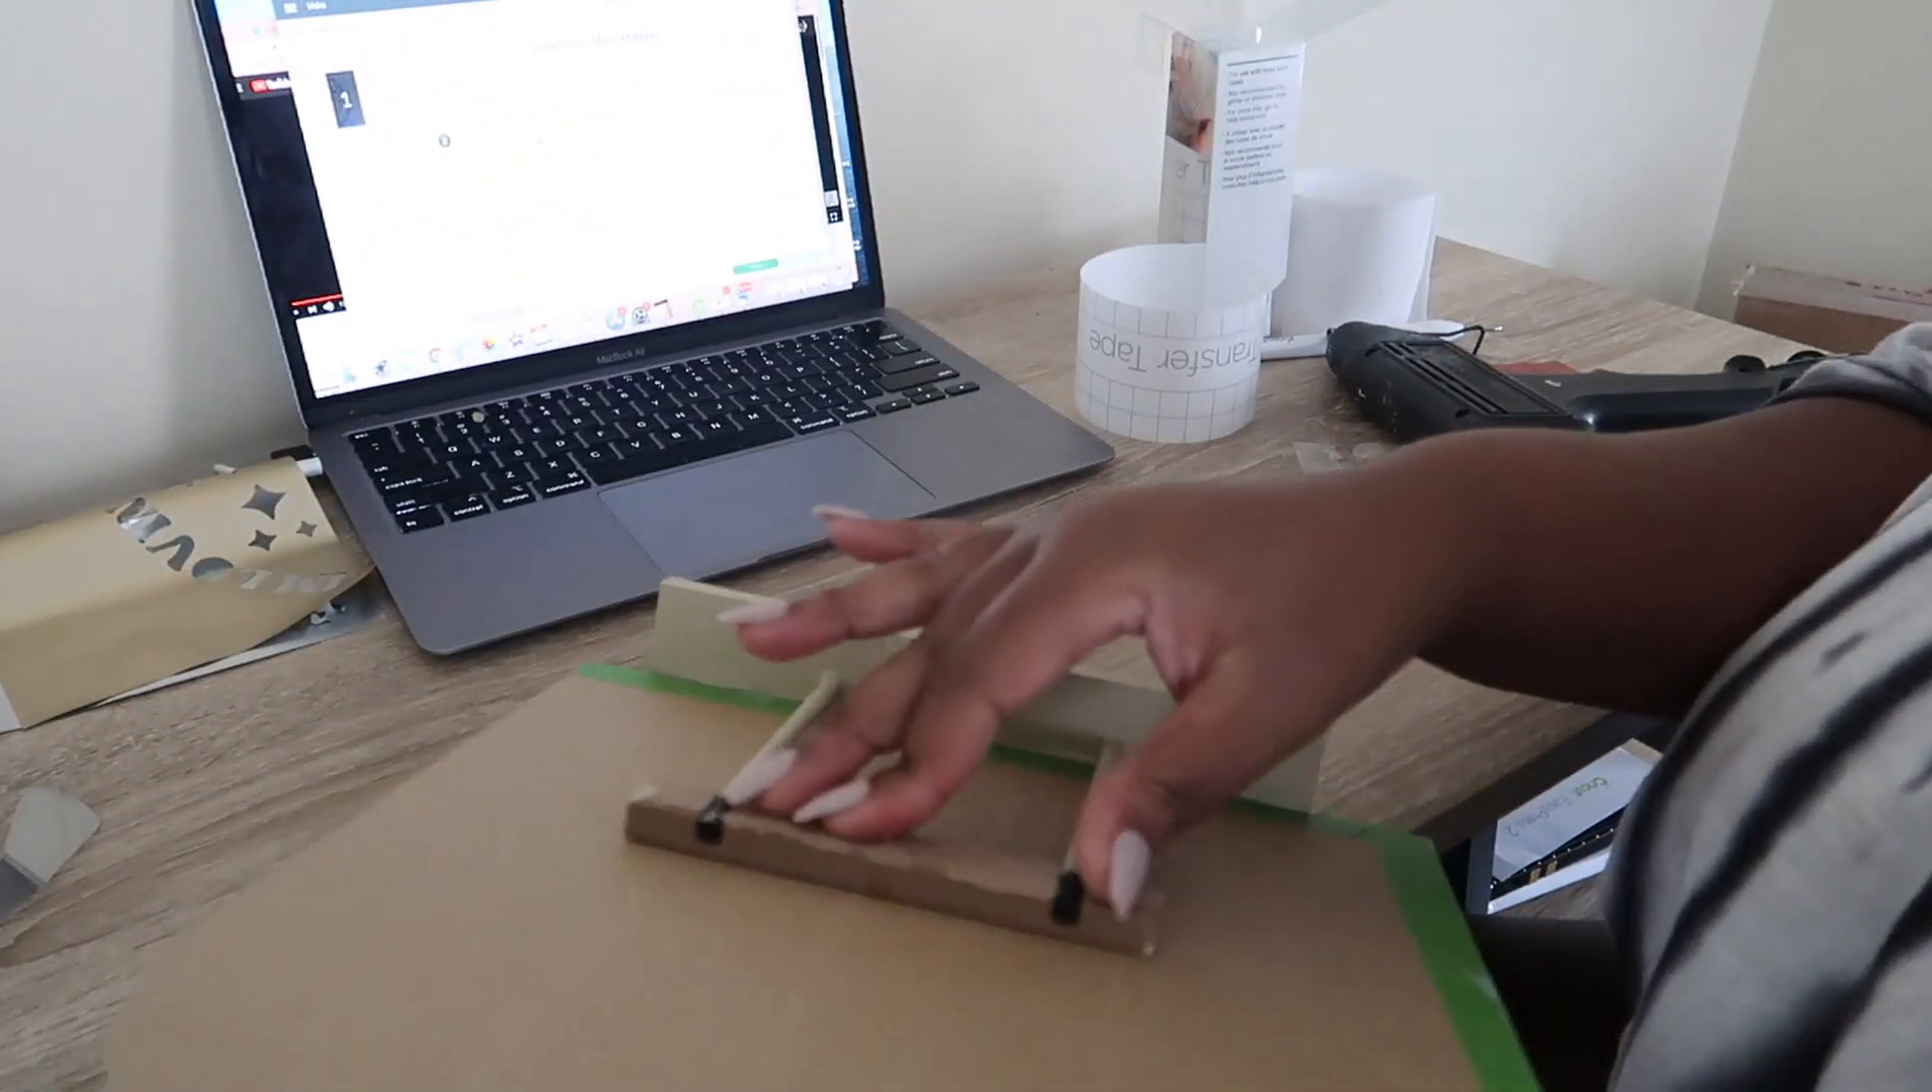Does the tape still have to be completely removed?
Yes.